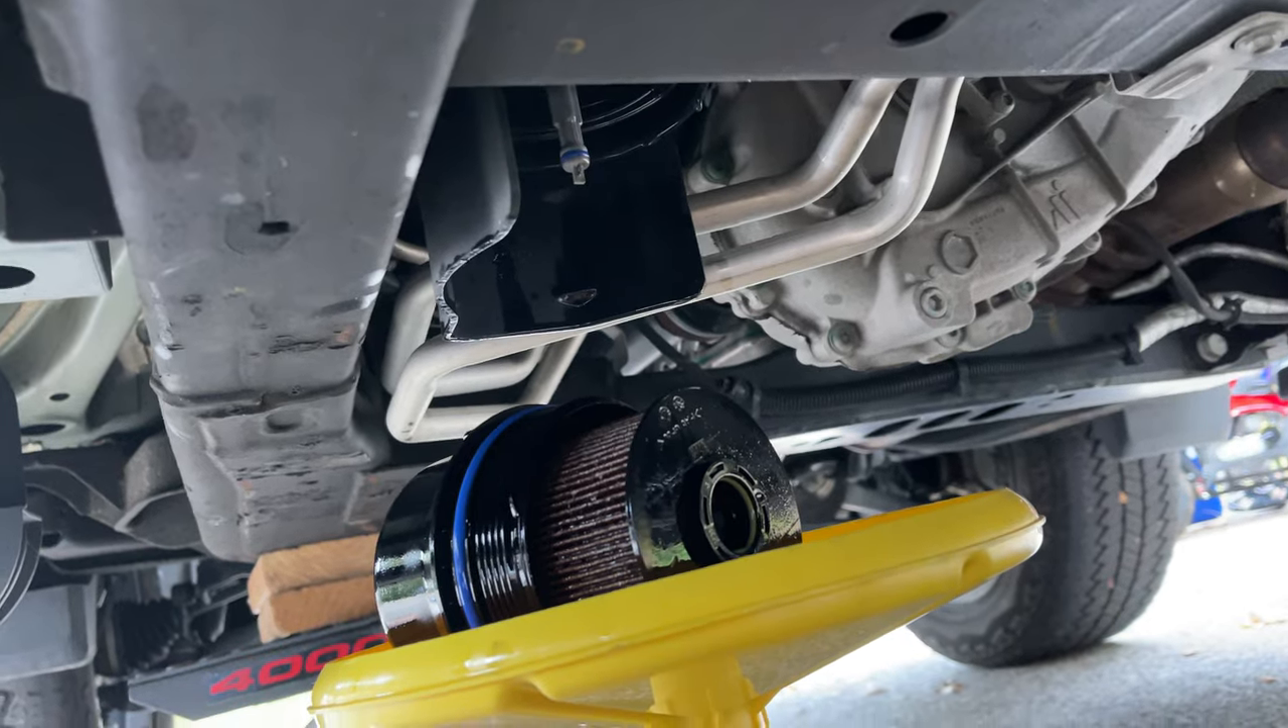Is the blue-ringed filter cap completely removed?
Yes.